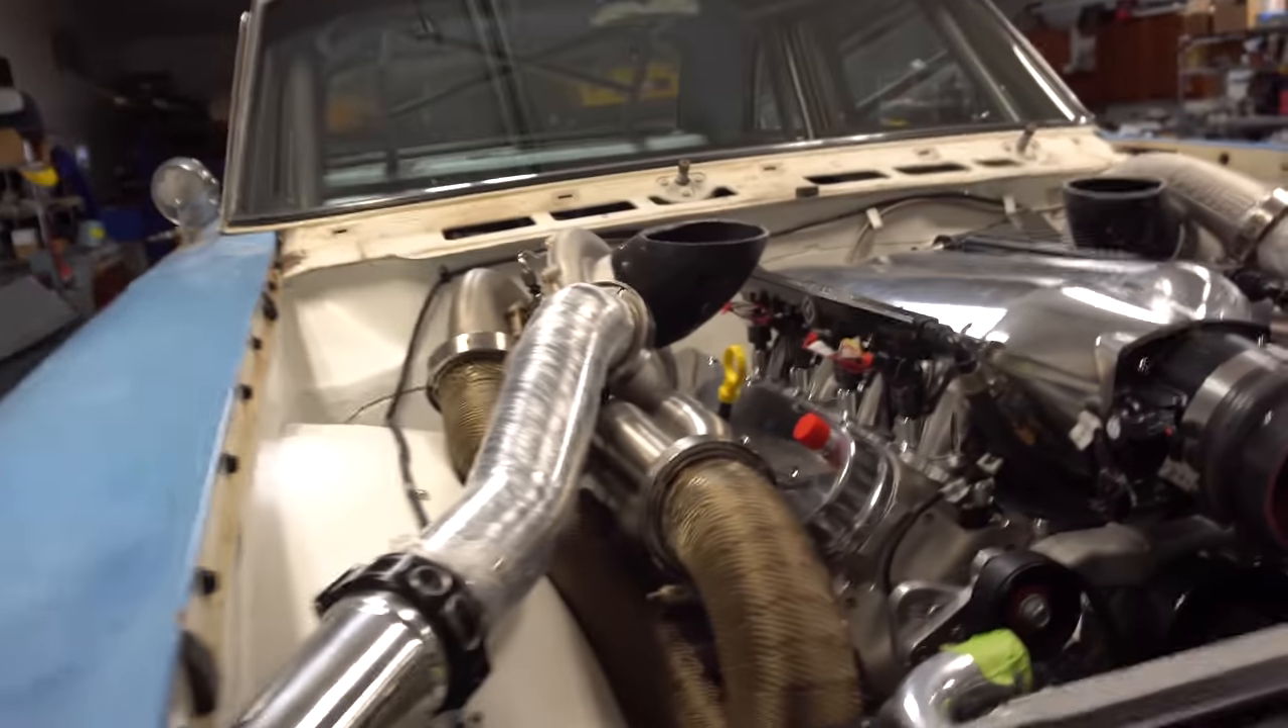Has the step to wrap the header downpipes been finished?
Yes.